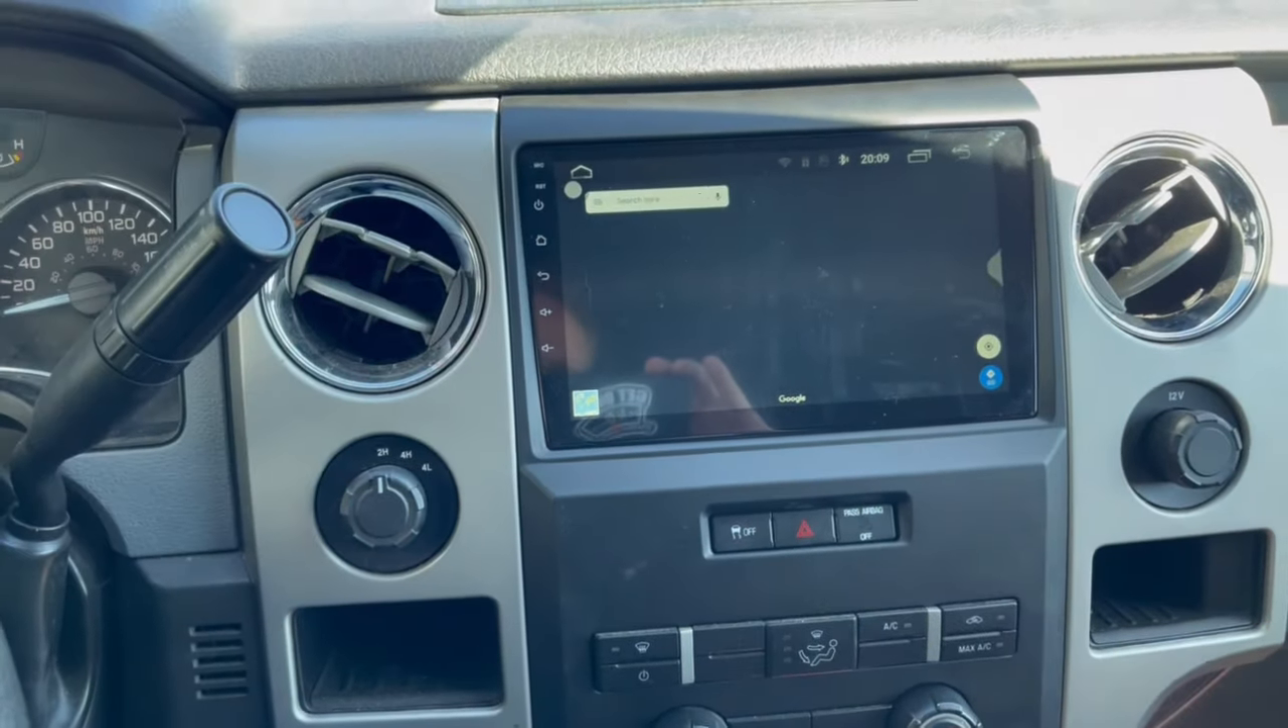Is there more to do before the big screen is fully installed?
No.